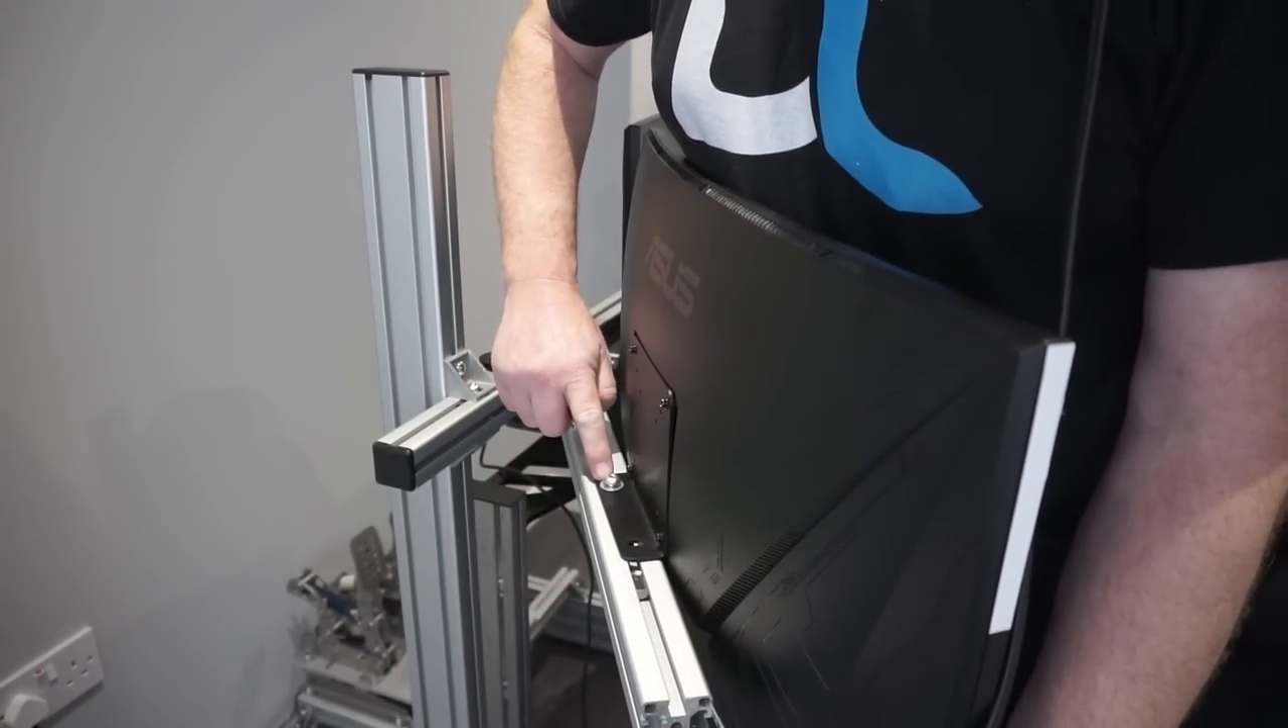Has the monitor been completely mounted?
No.